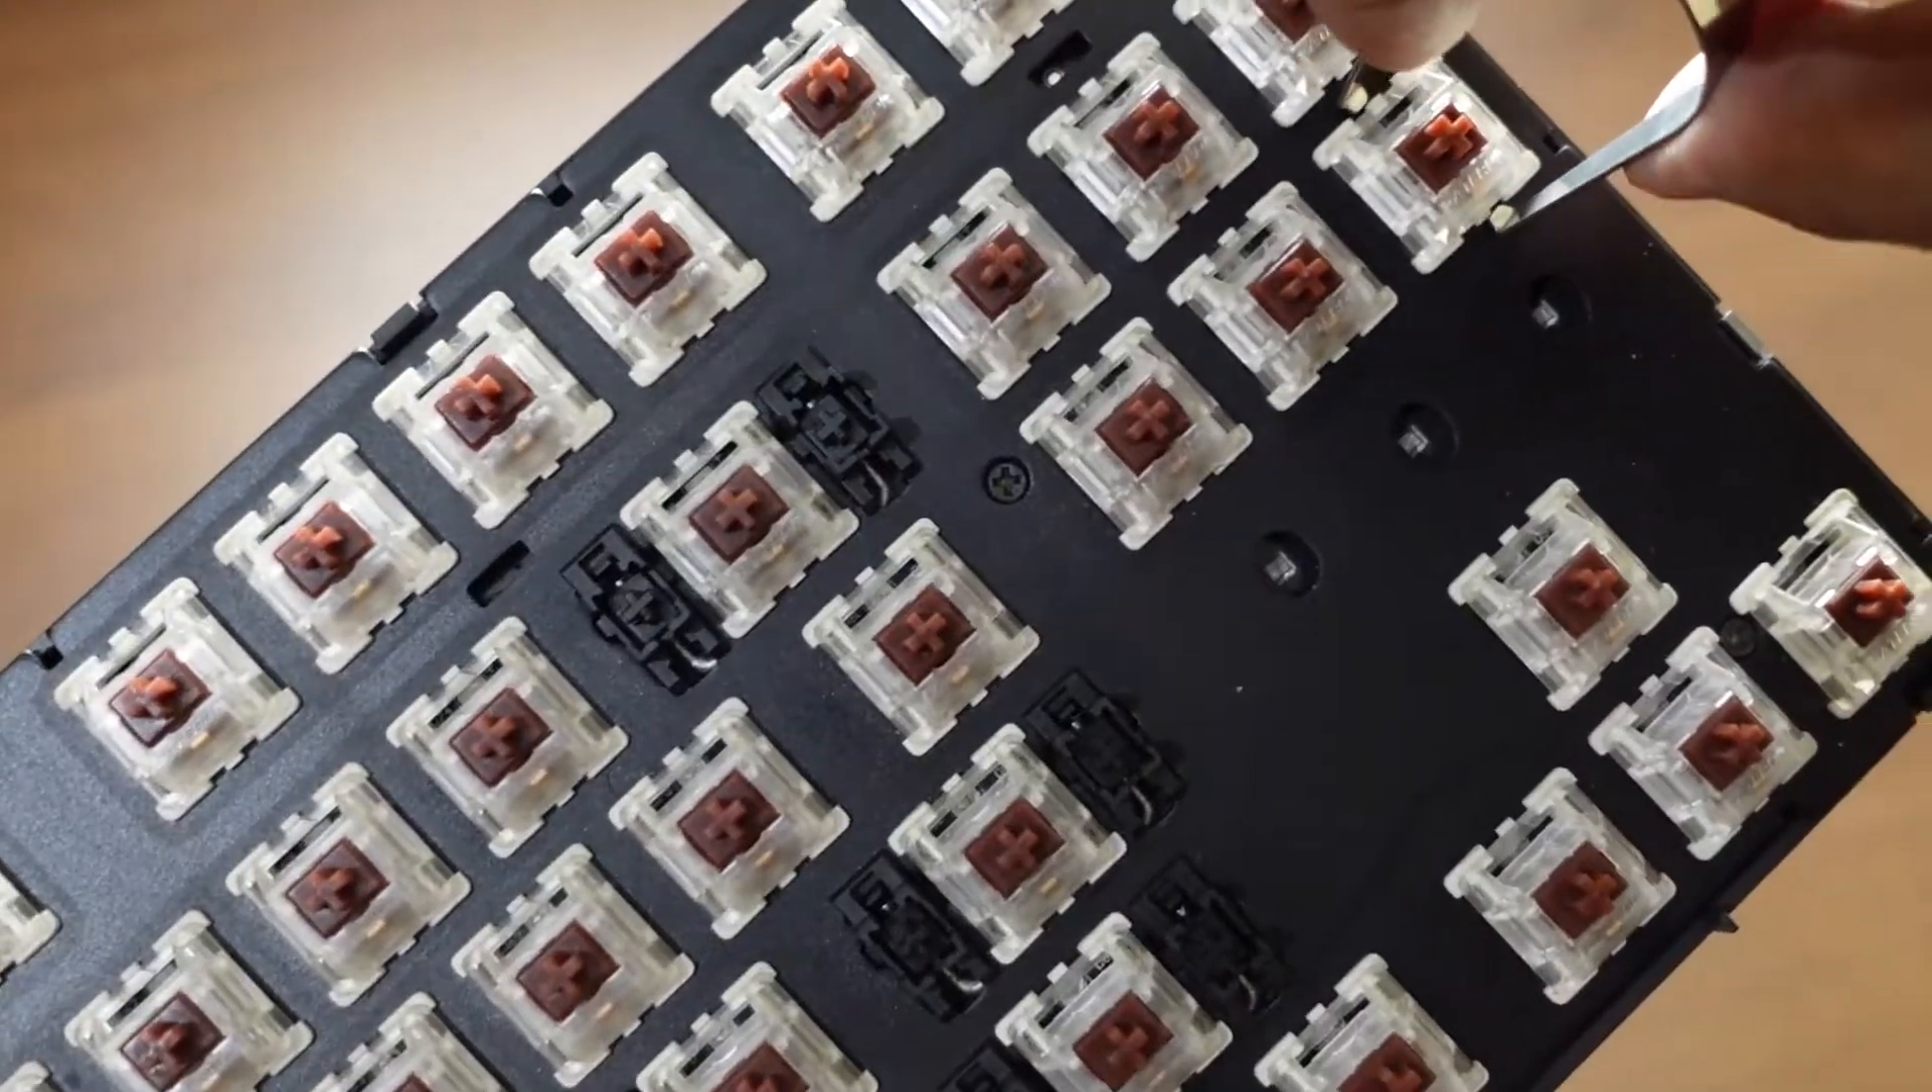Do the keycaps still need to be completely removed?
No.